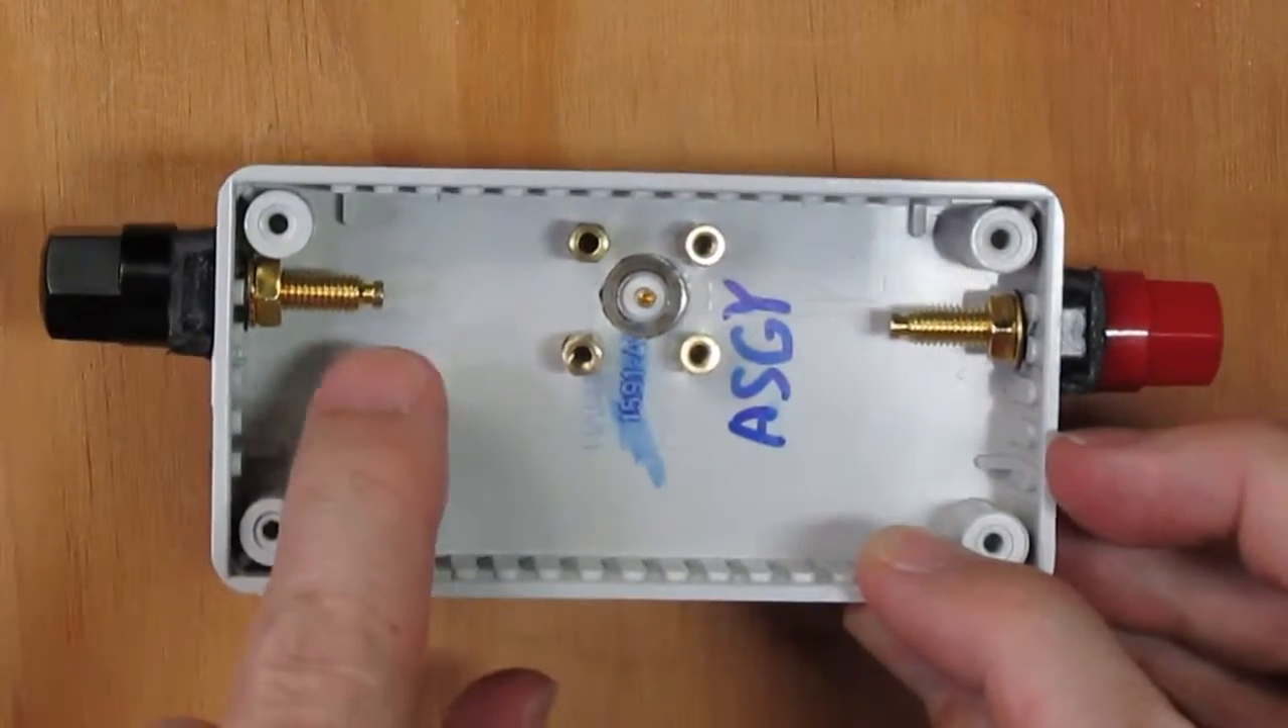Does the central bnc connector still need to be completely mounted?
No.